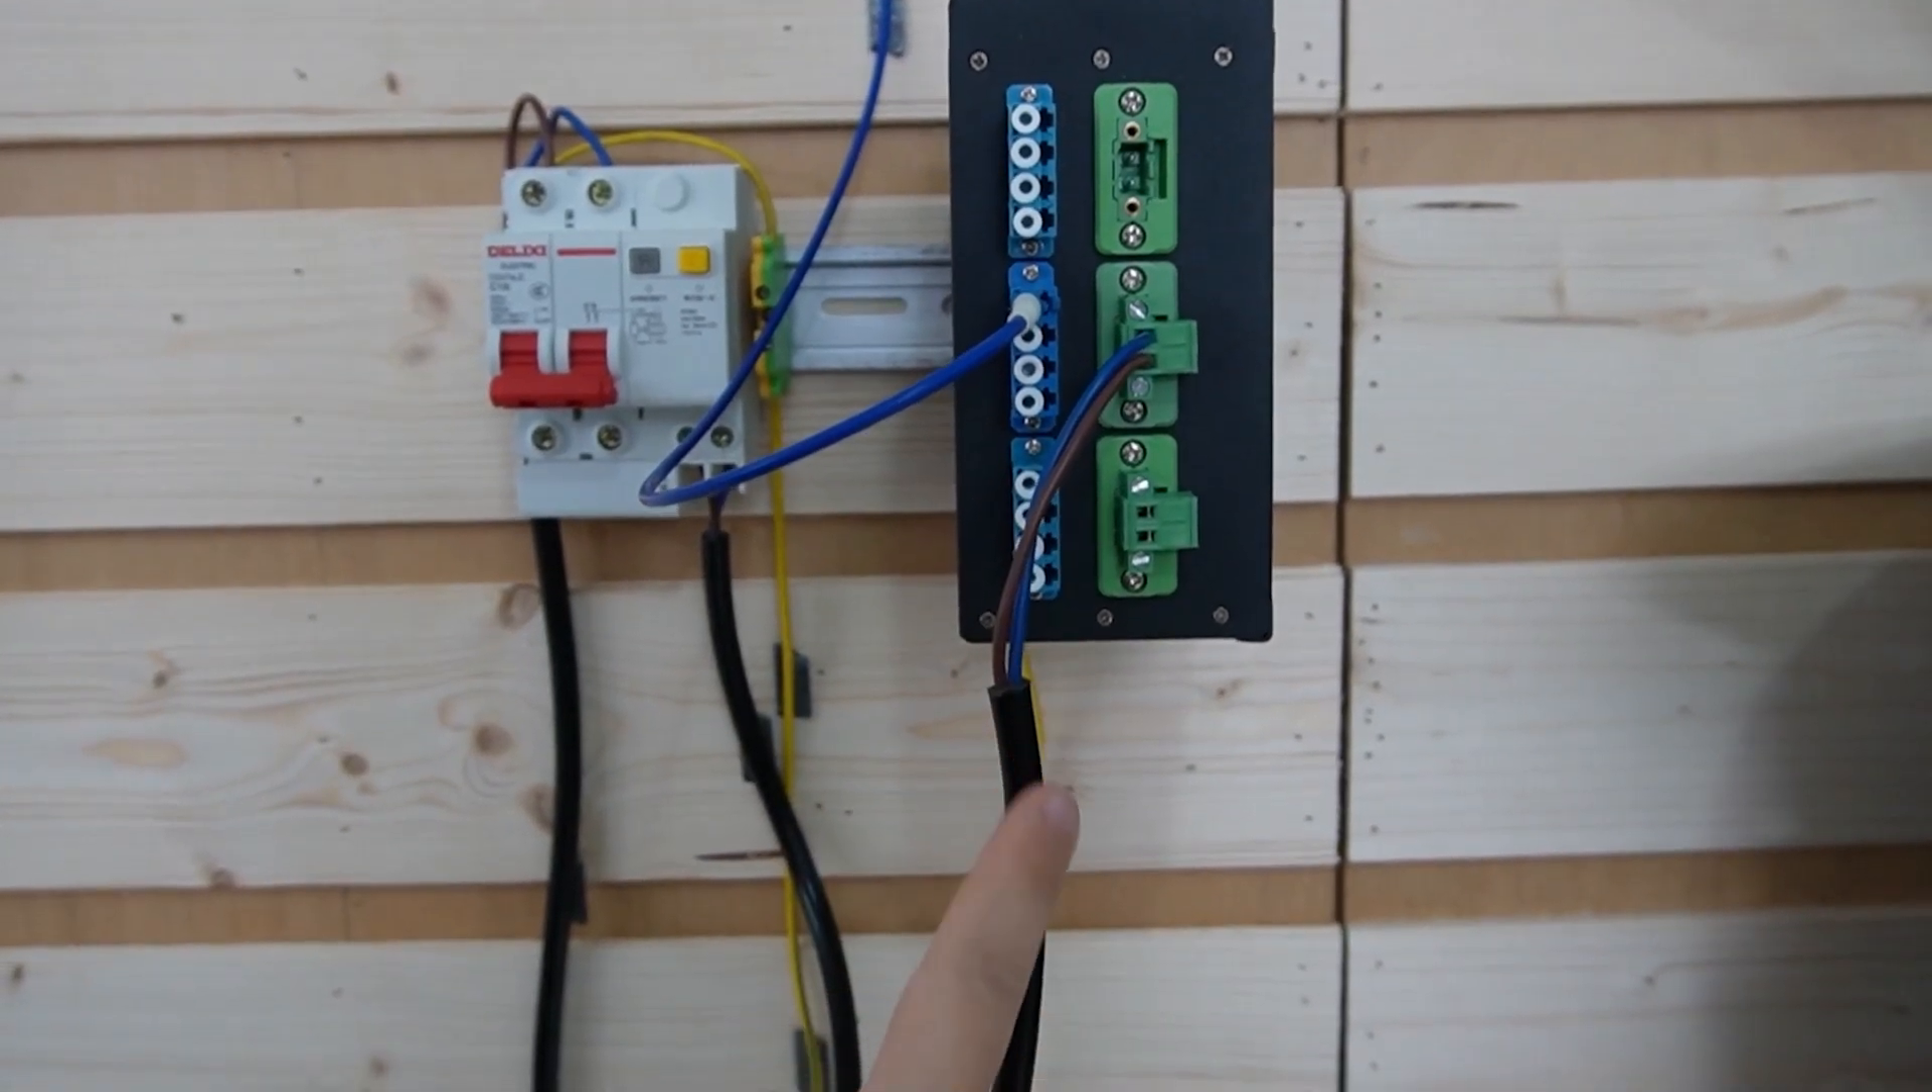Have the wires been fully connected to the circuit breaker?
Yes.